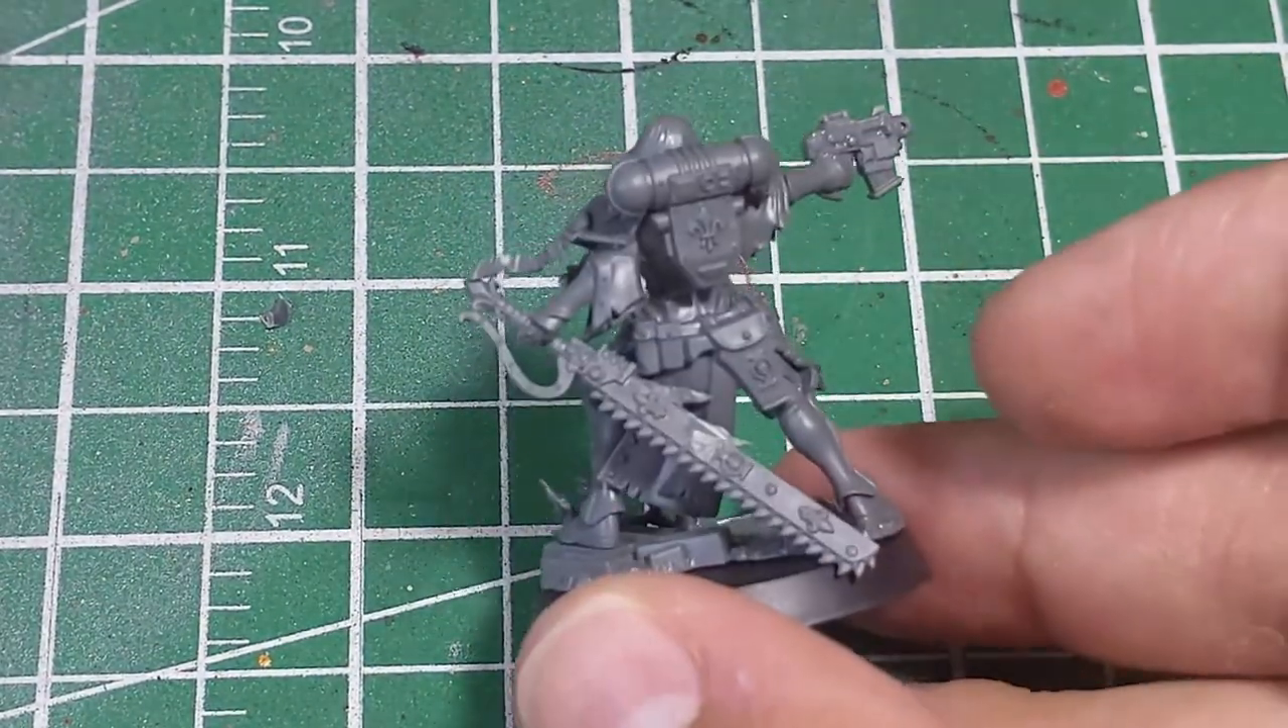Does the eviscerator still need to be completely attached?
No.